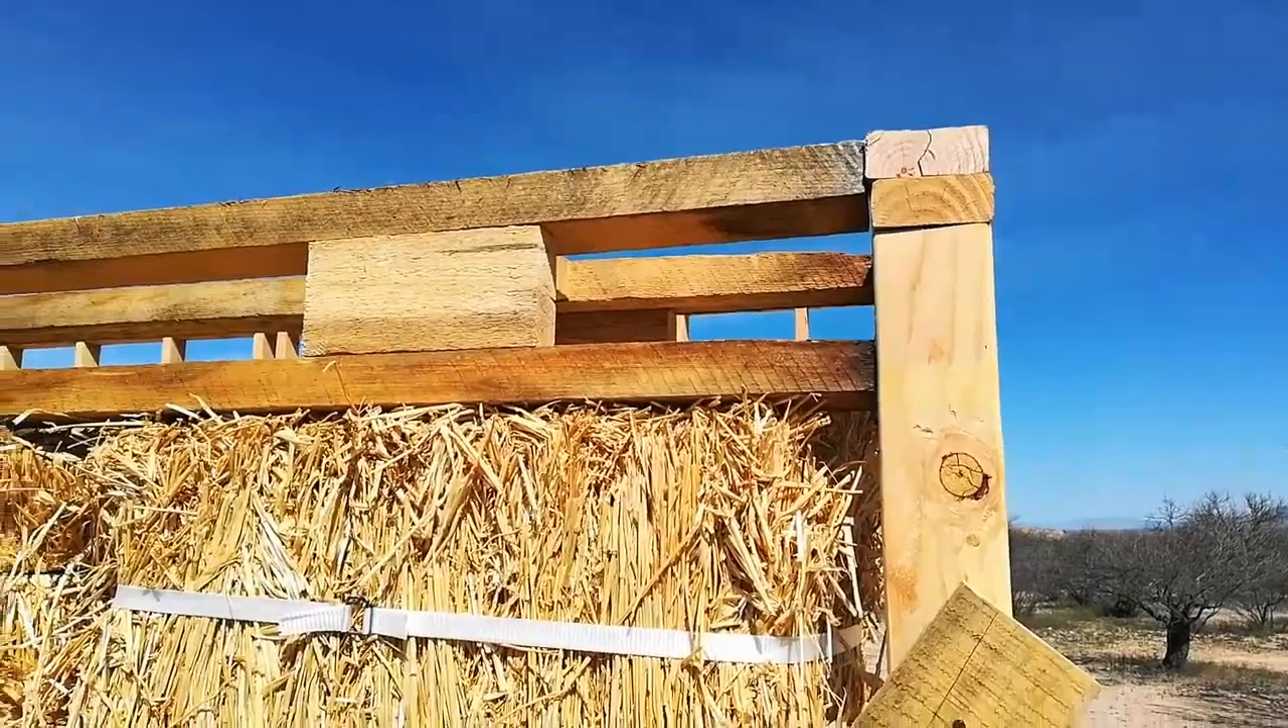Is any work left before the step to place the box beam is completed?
No.